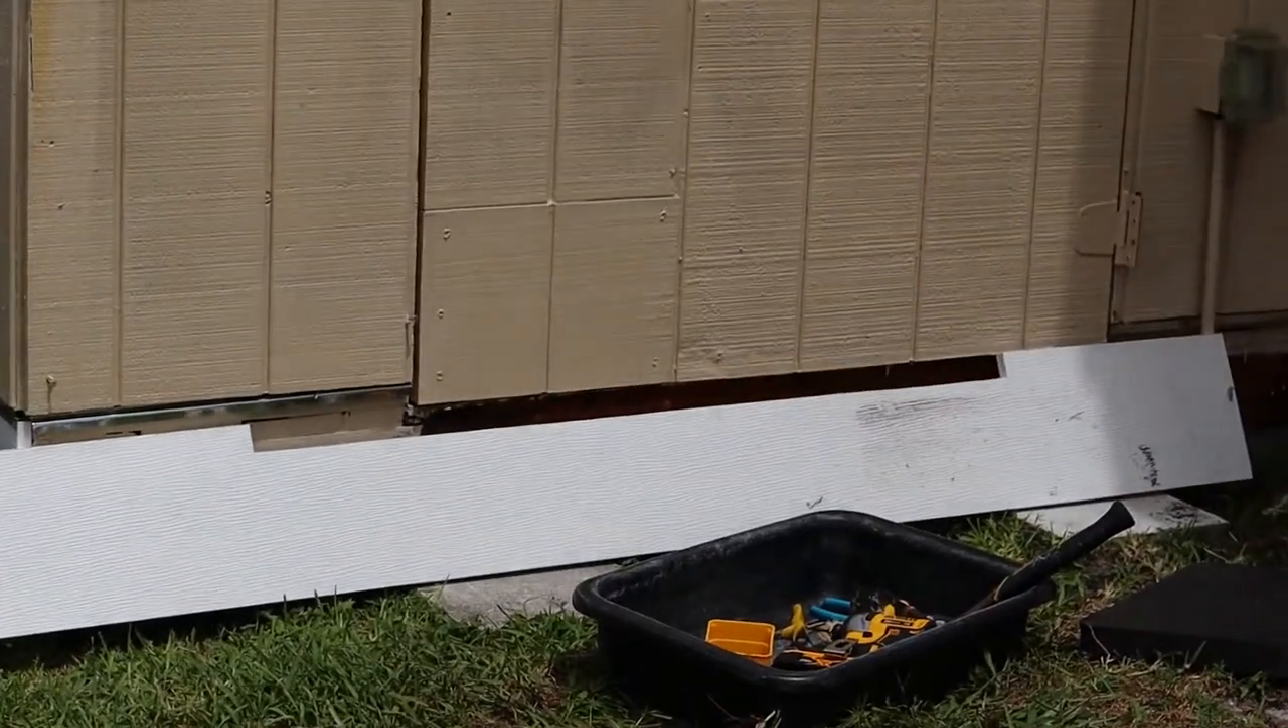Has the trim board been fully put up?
No.